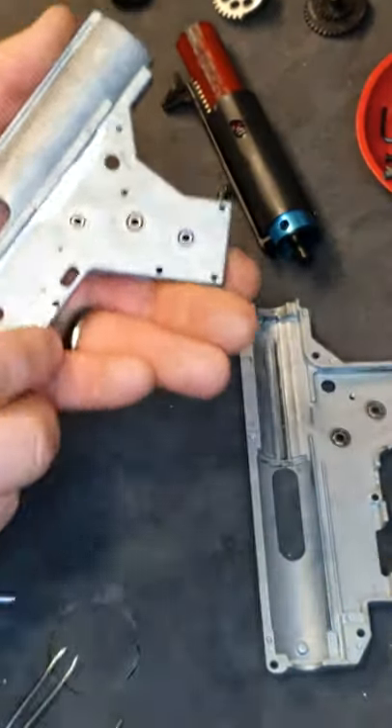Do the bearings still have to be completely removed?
Yes.